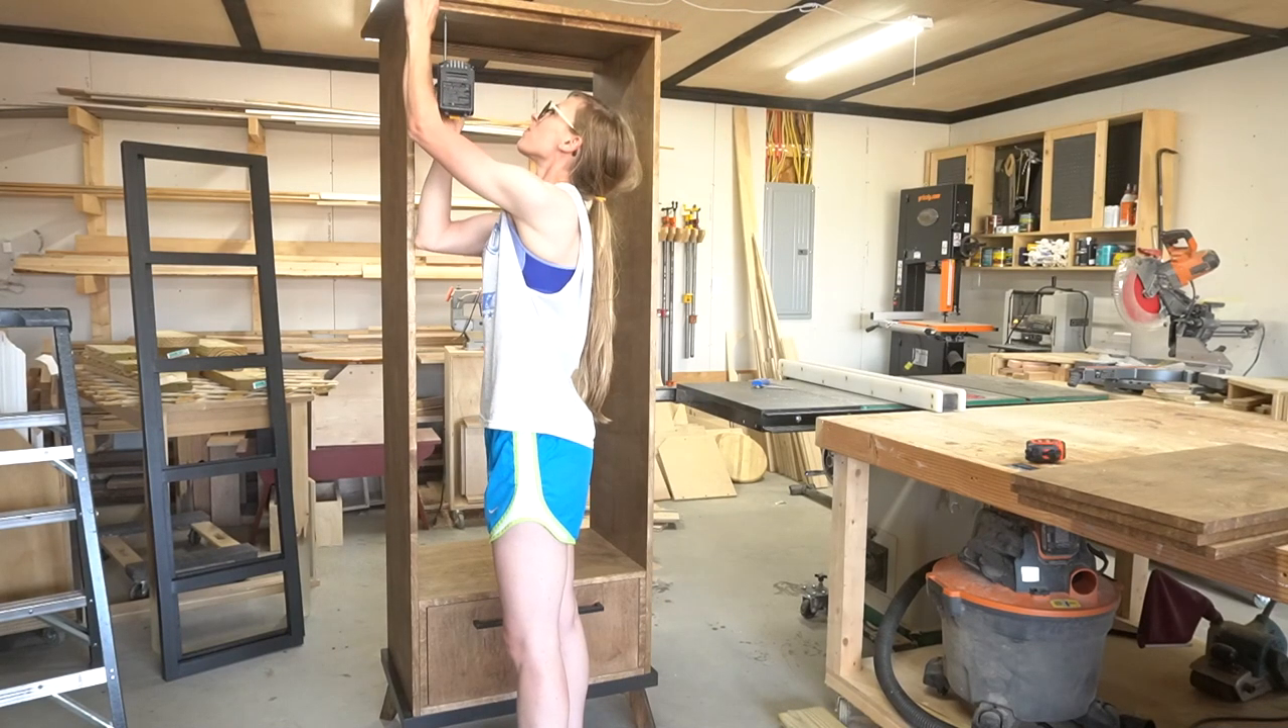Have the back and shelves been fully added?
No.